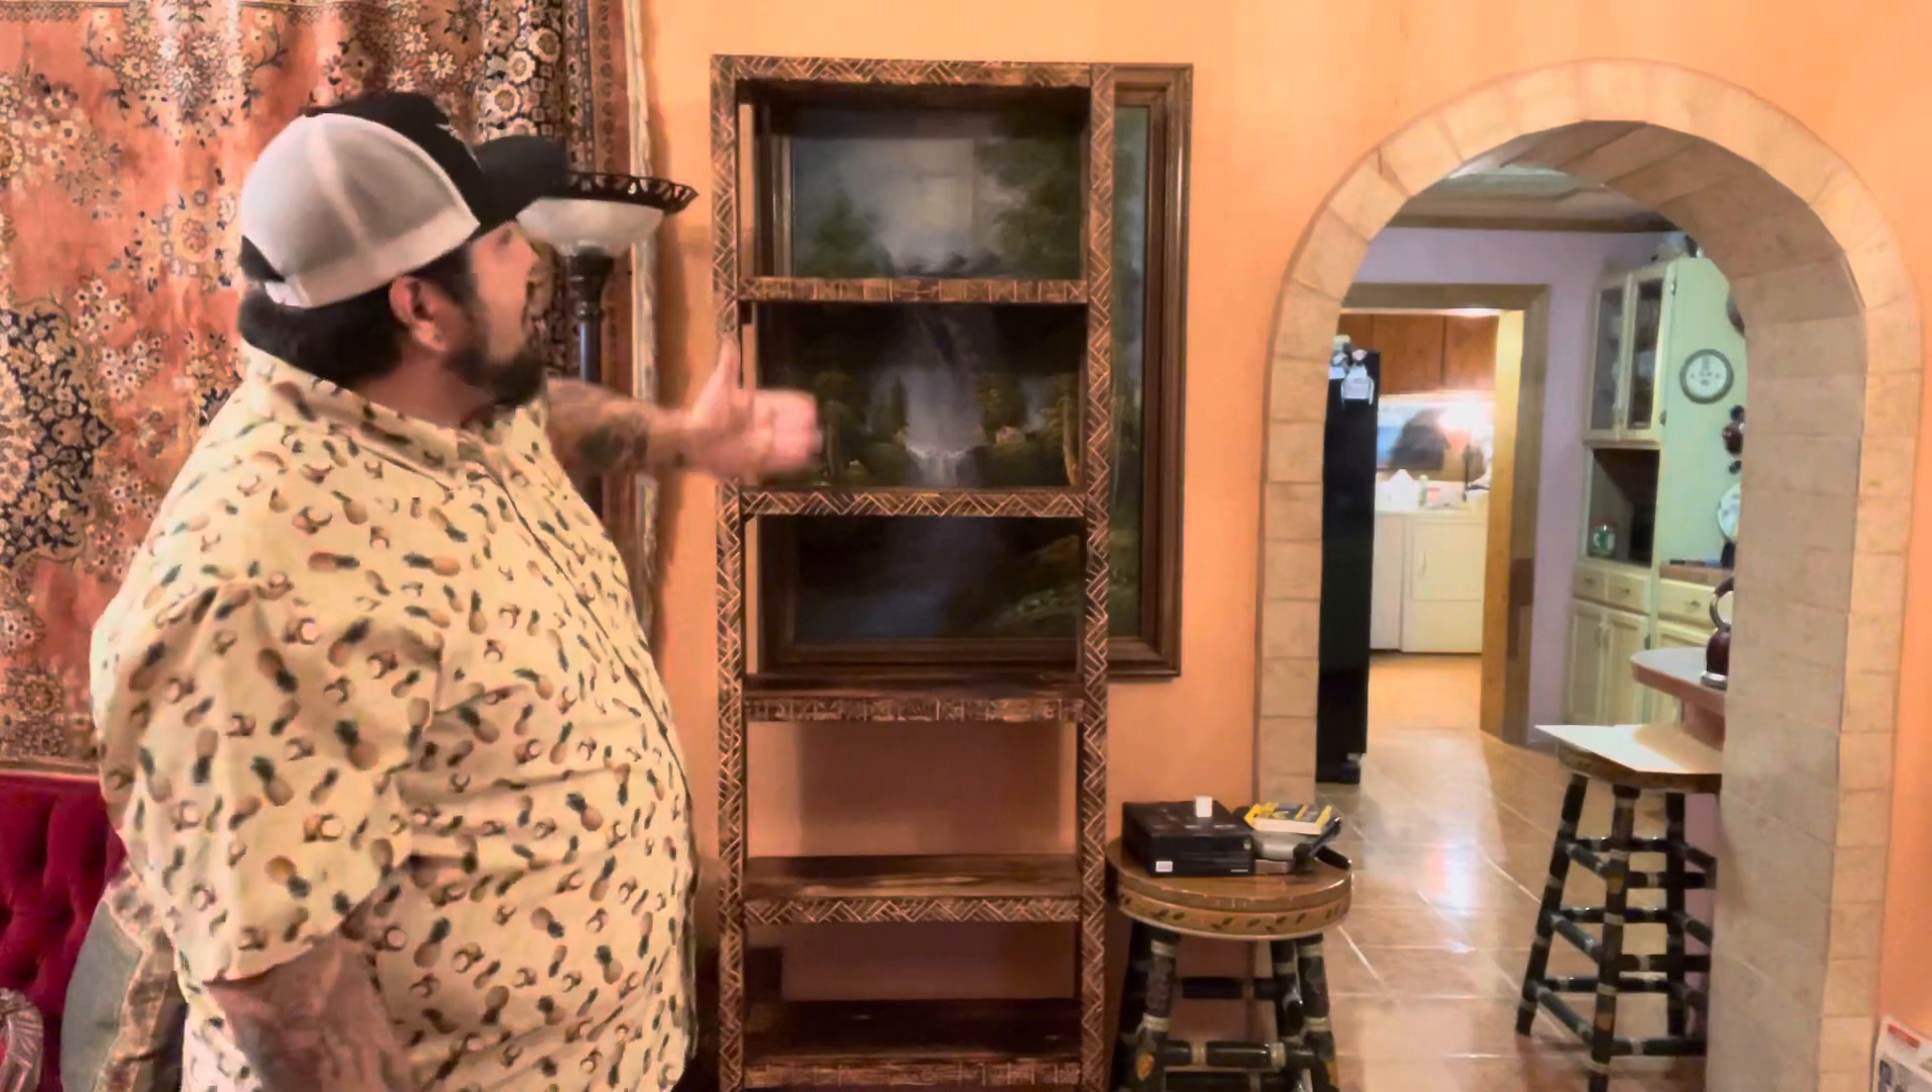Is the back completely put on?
No.